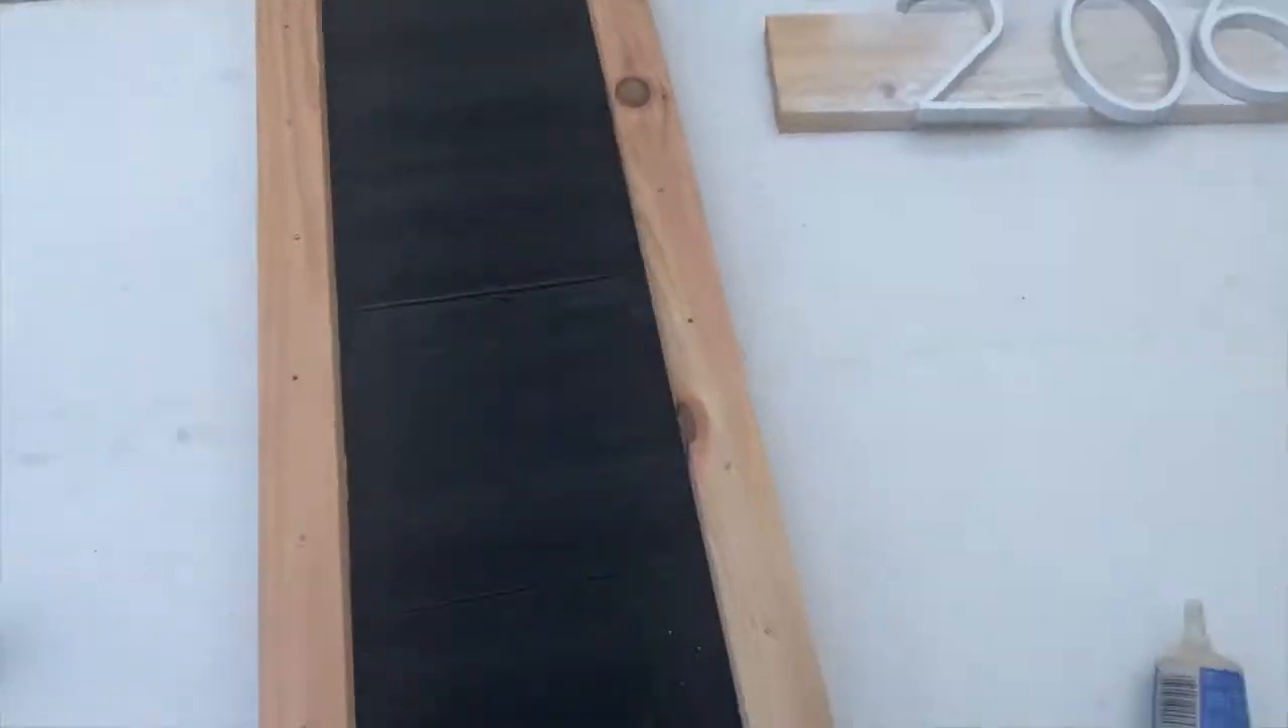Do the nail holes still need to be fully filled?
Yes.